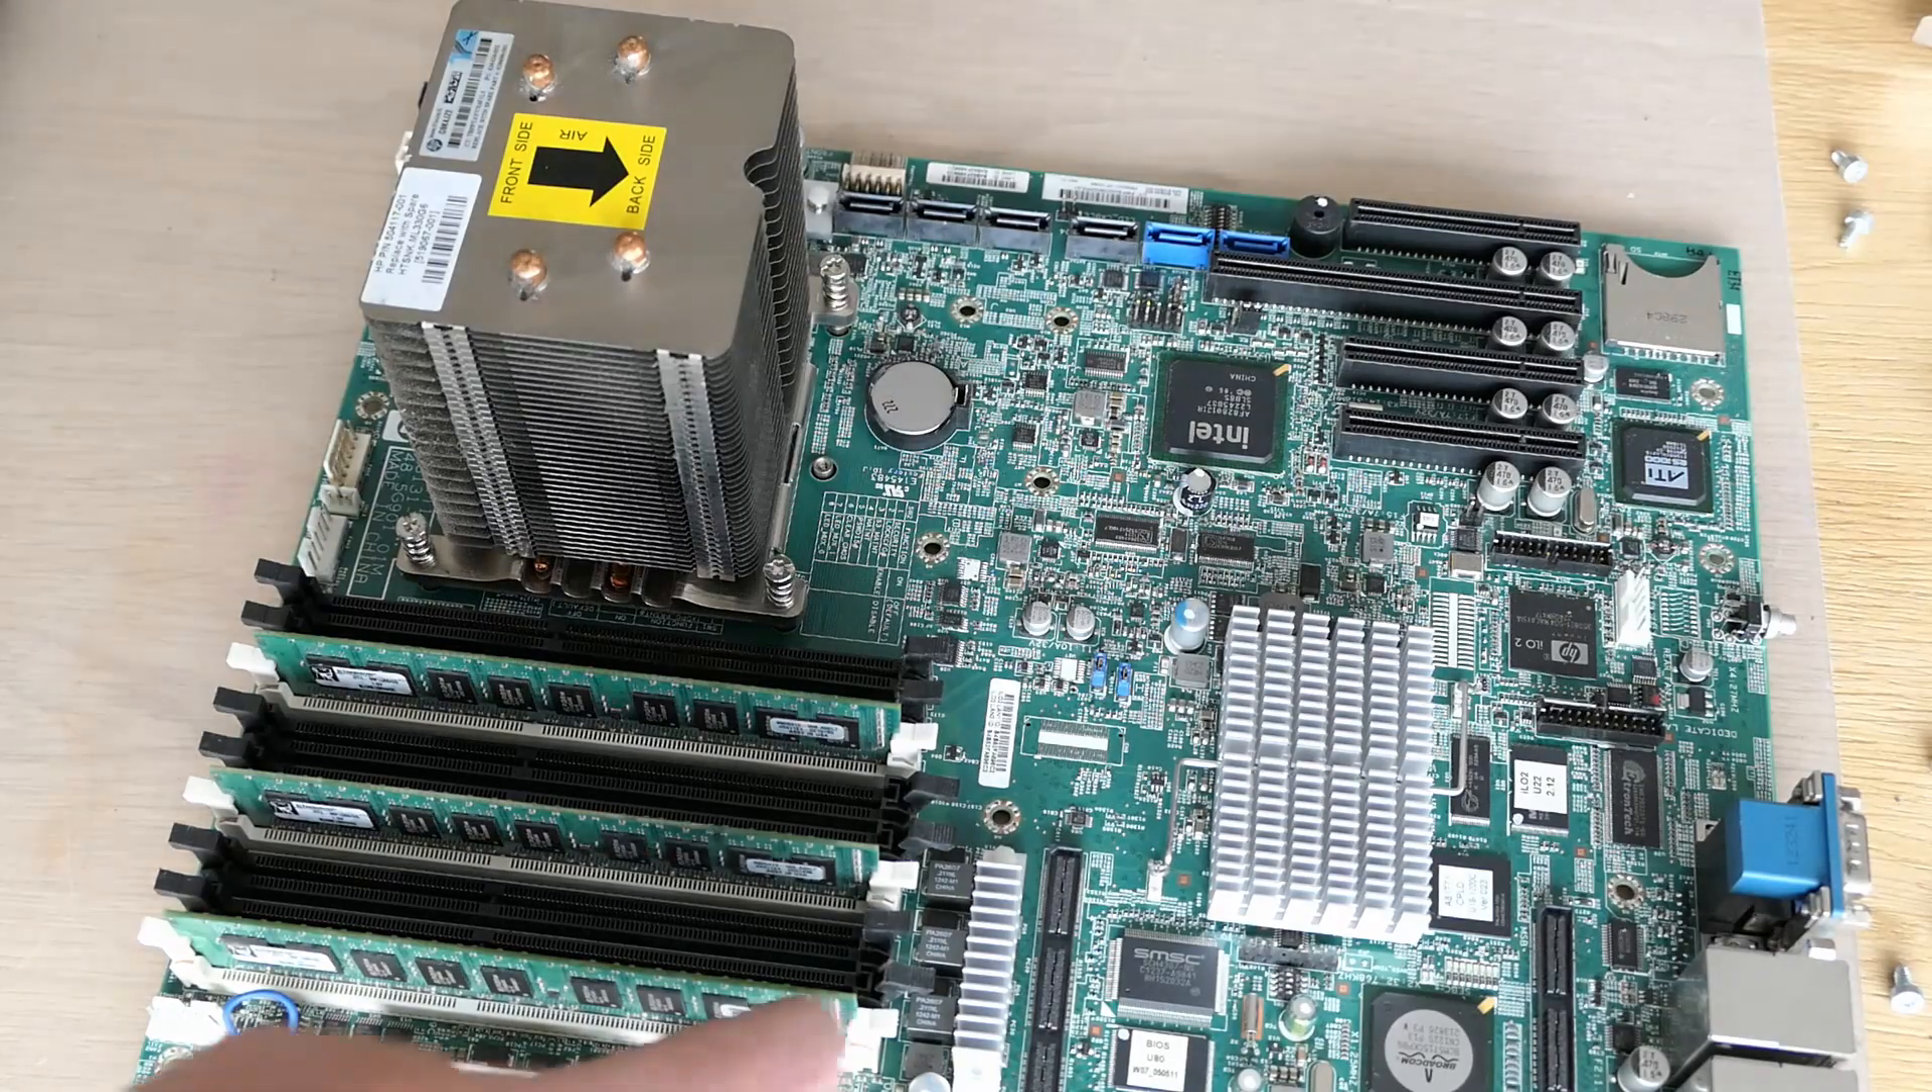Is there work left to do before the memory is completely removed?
Yes.